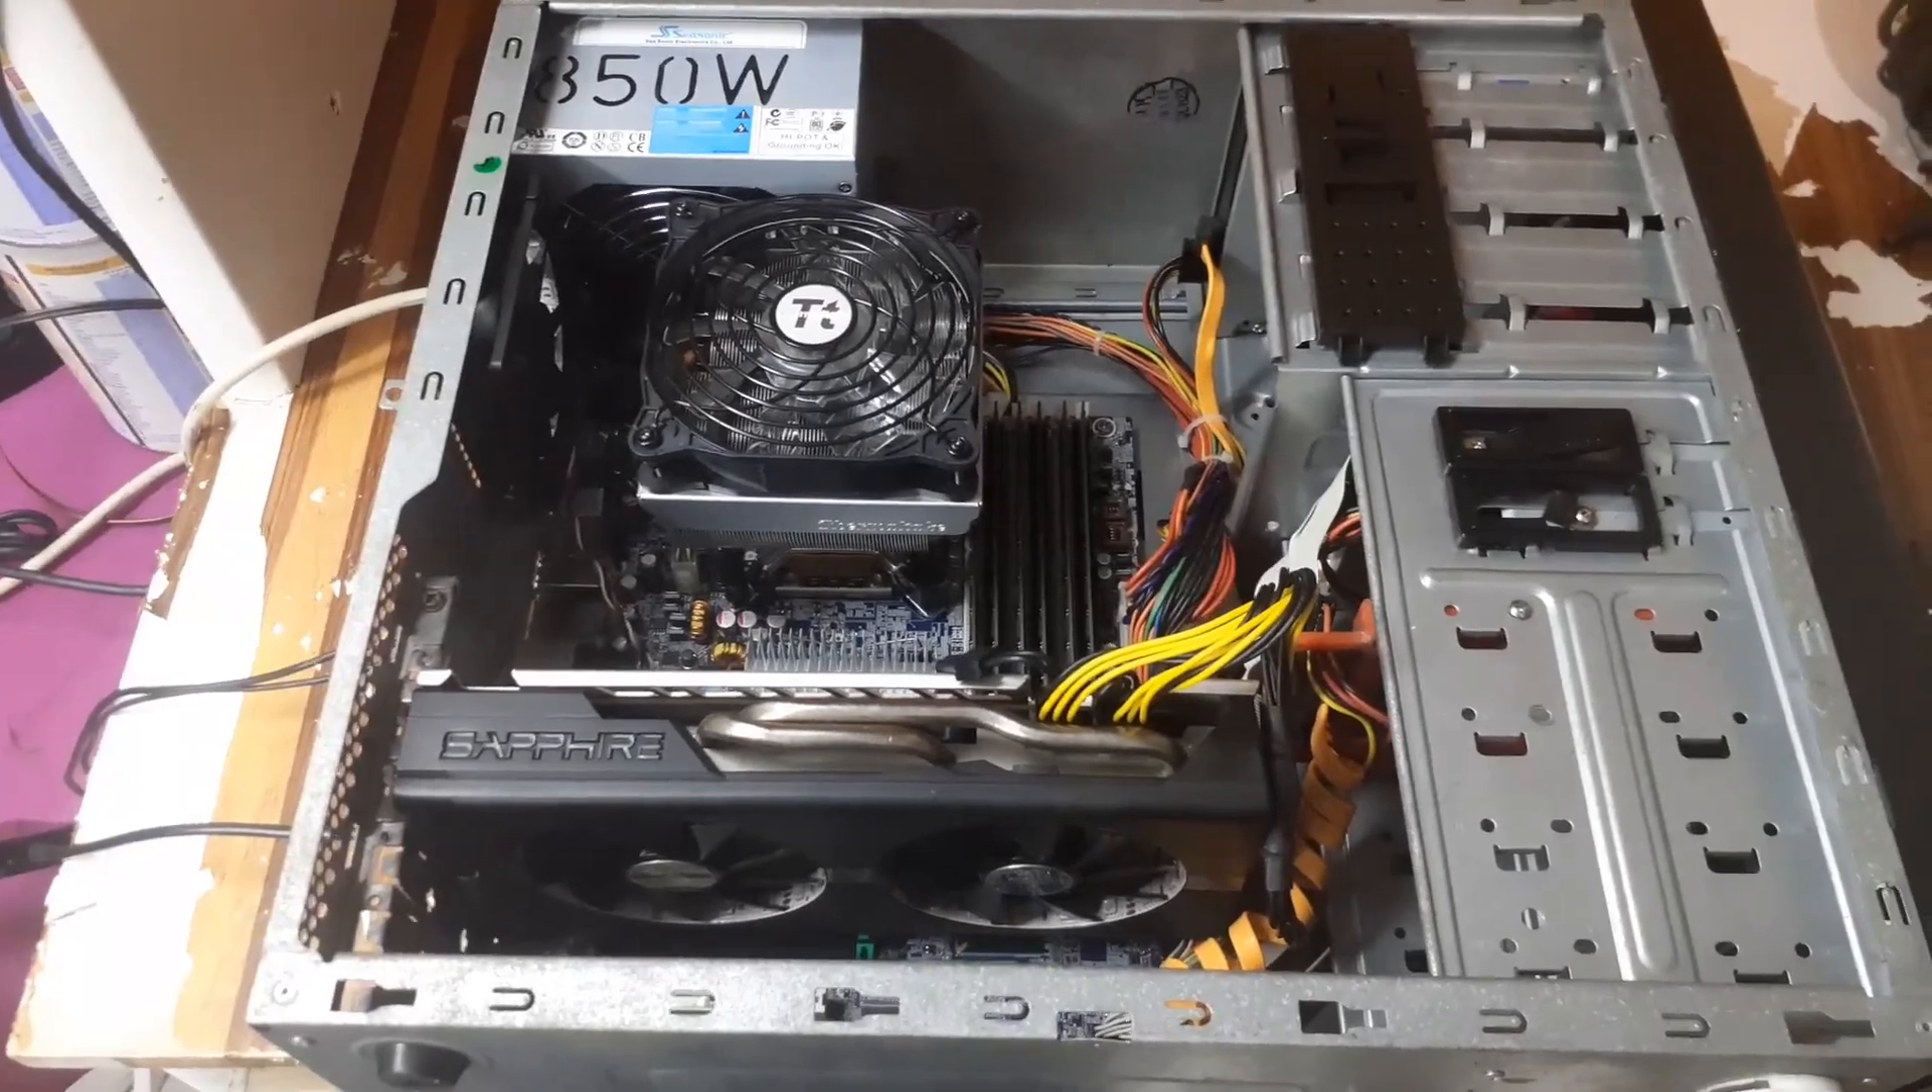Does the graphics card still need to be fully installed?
No.